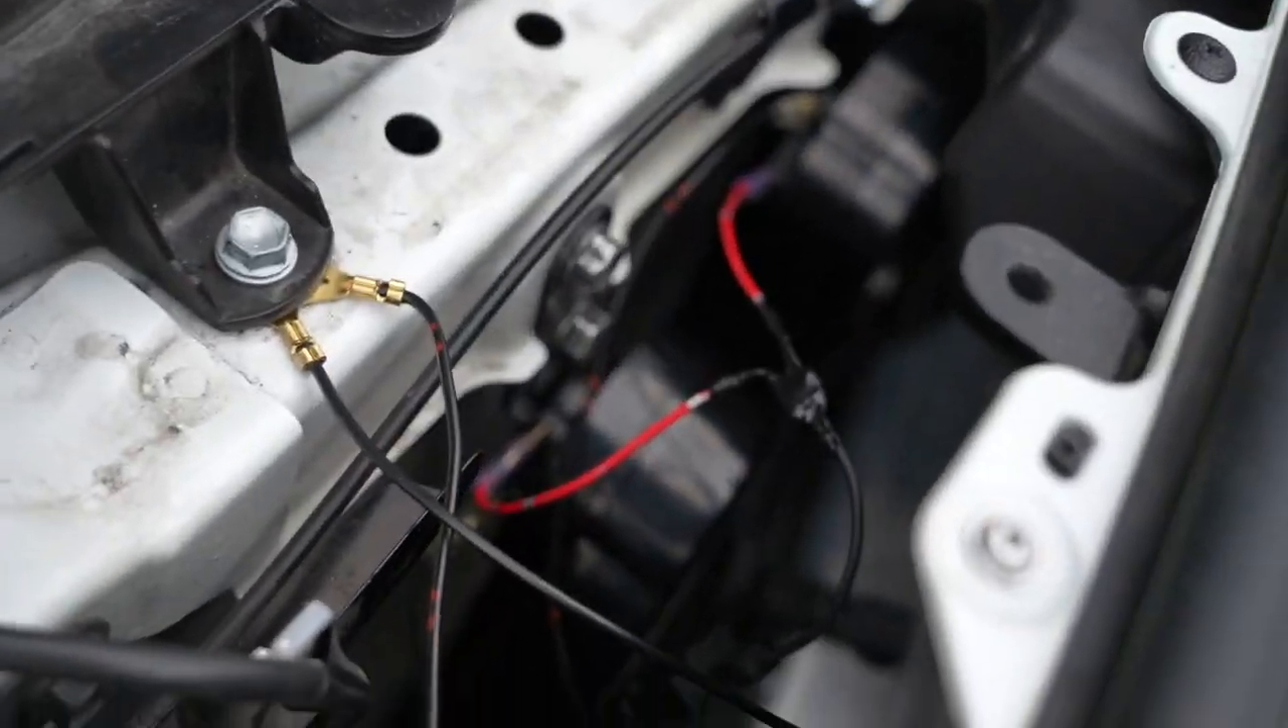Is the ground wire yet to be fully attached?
No.